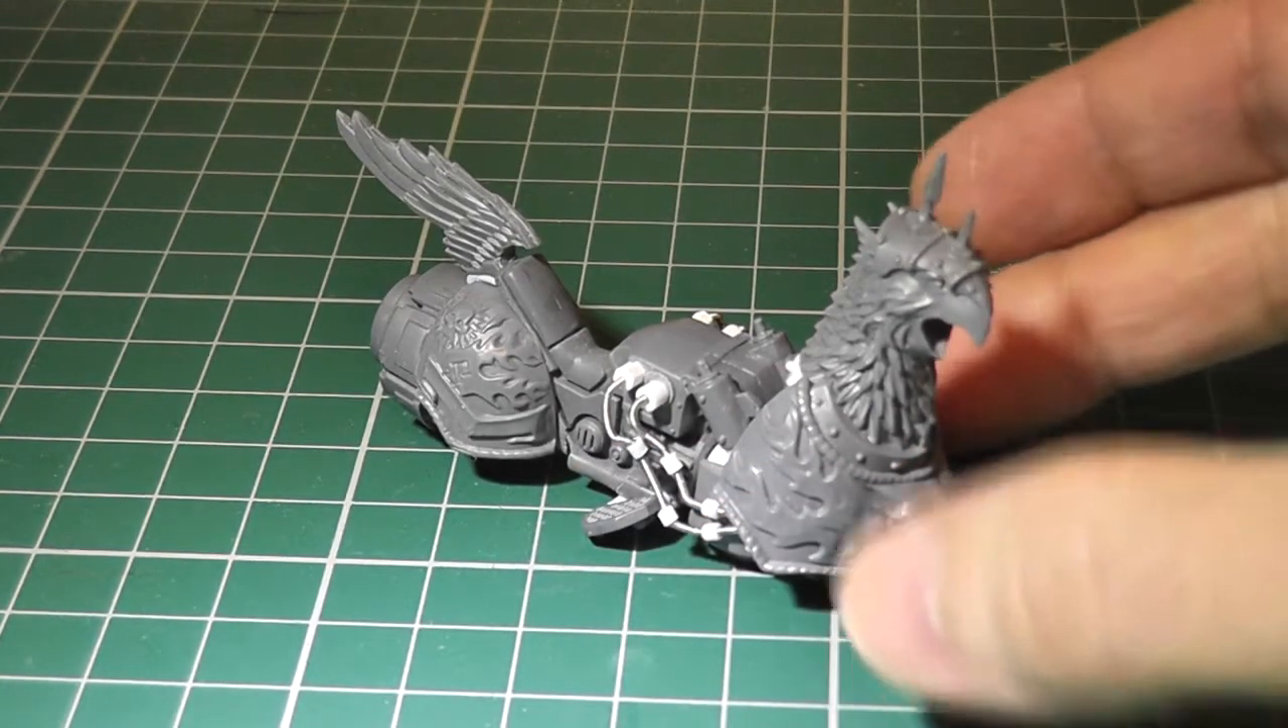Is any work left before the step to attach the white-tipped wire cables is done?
No.